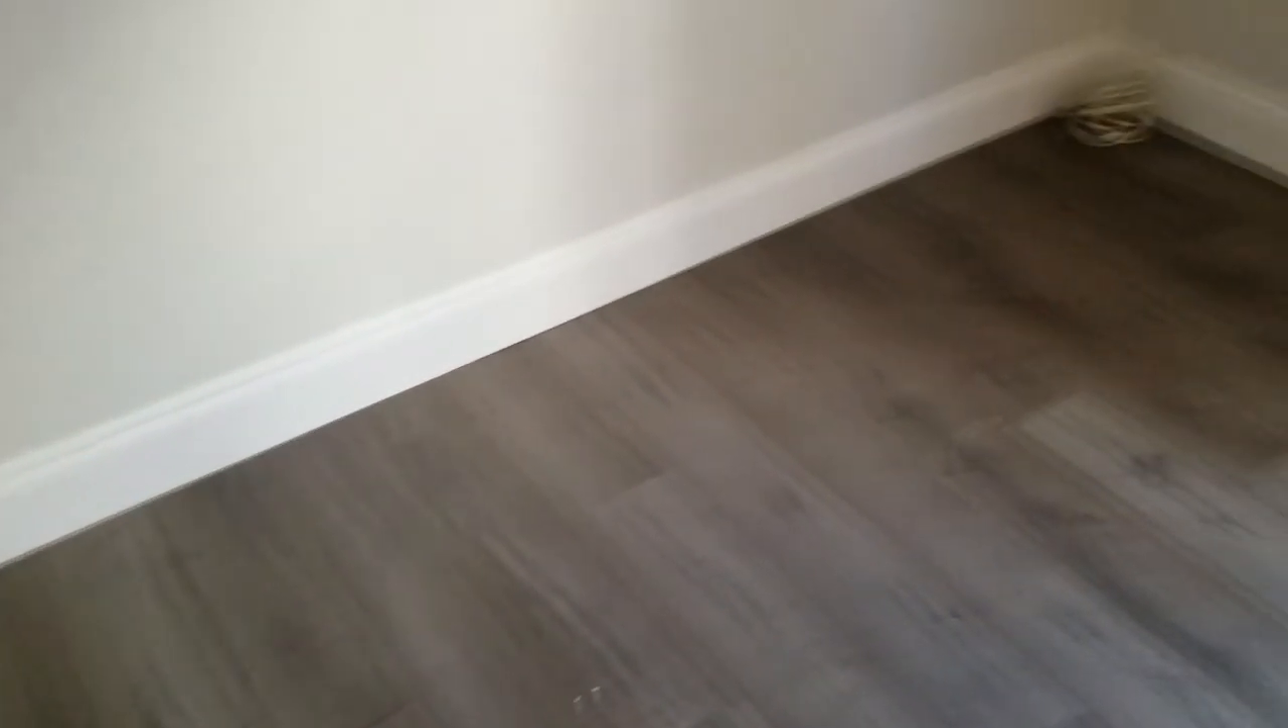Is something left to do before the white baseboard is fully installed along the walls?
No.